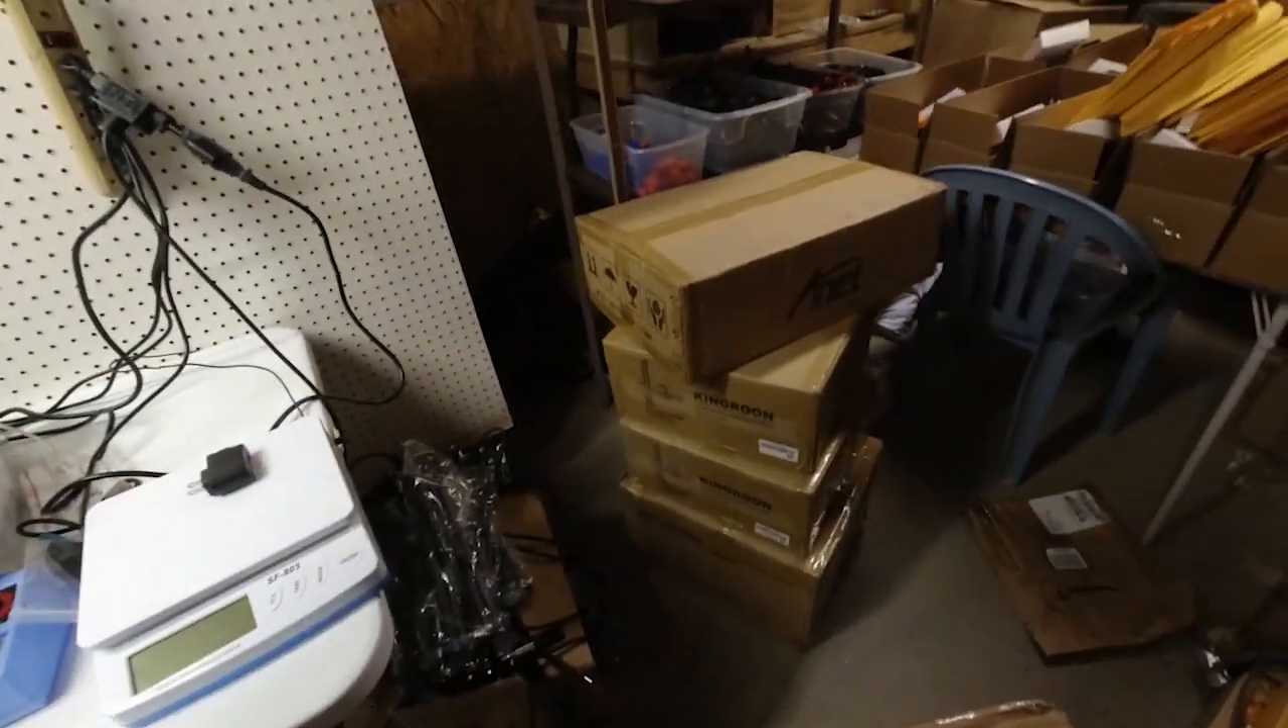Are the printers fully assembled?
No.